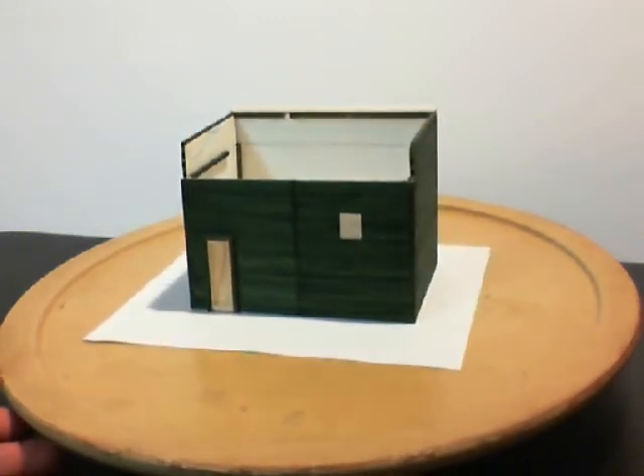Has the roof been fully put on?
No.